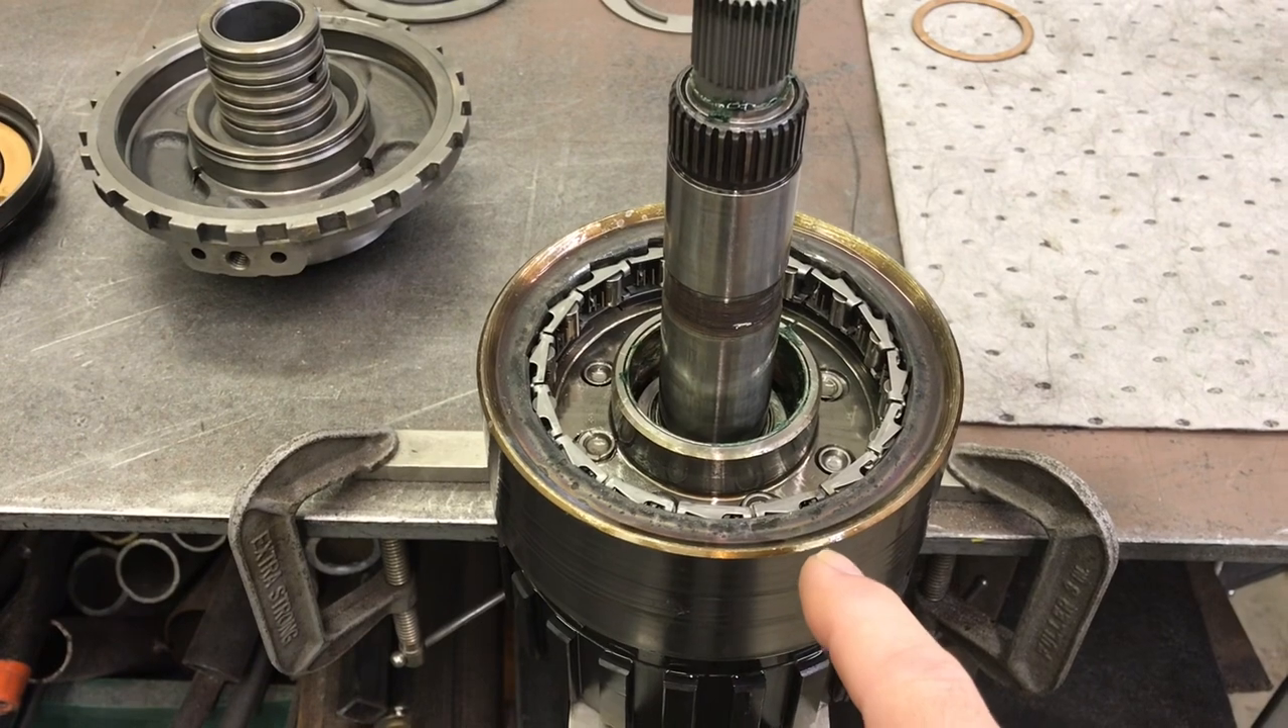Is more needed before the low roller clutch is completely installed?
No.